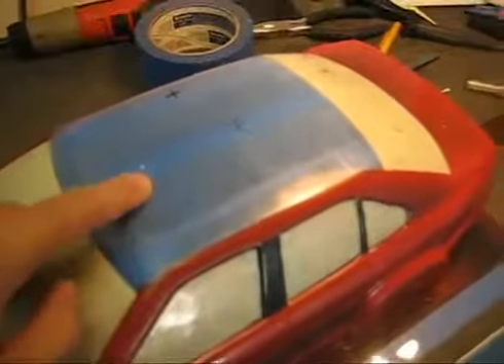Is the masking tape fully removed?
No.